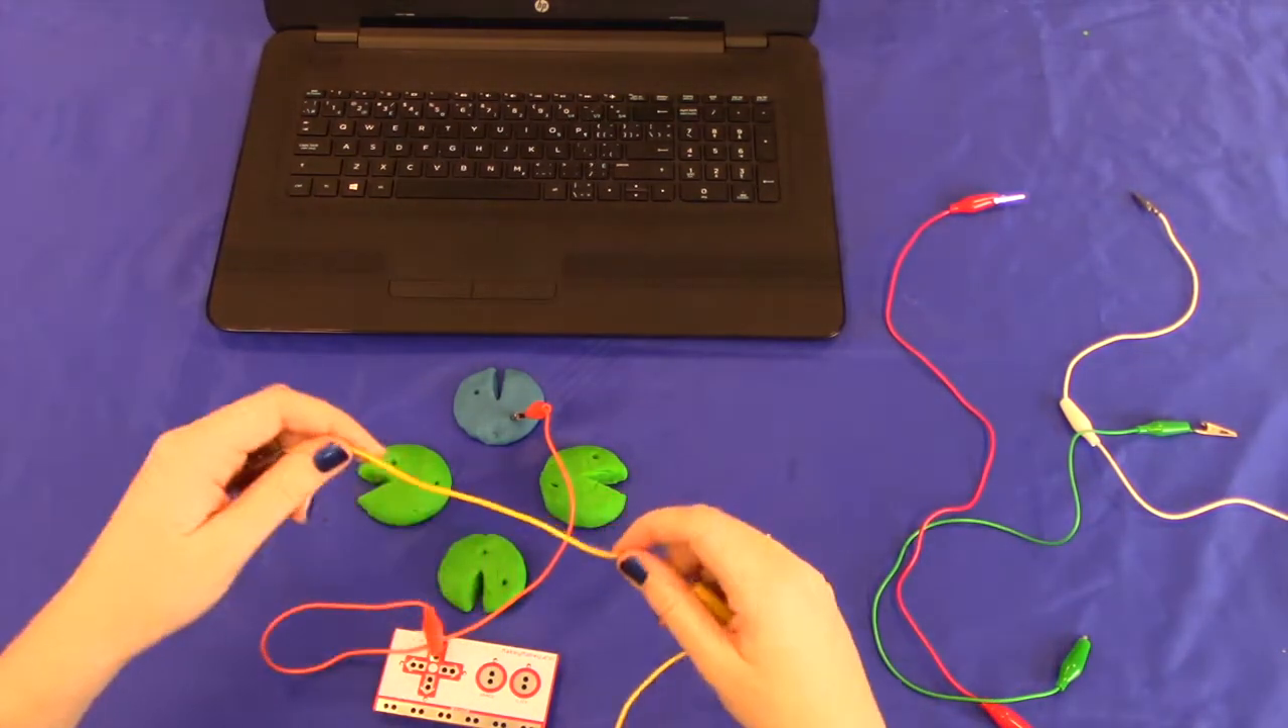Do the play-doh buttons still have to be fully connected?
Yes.